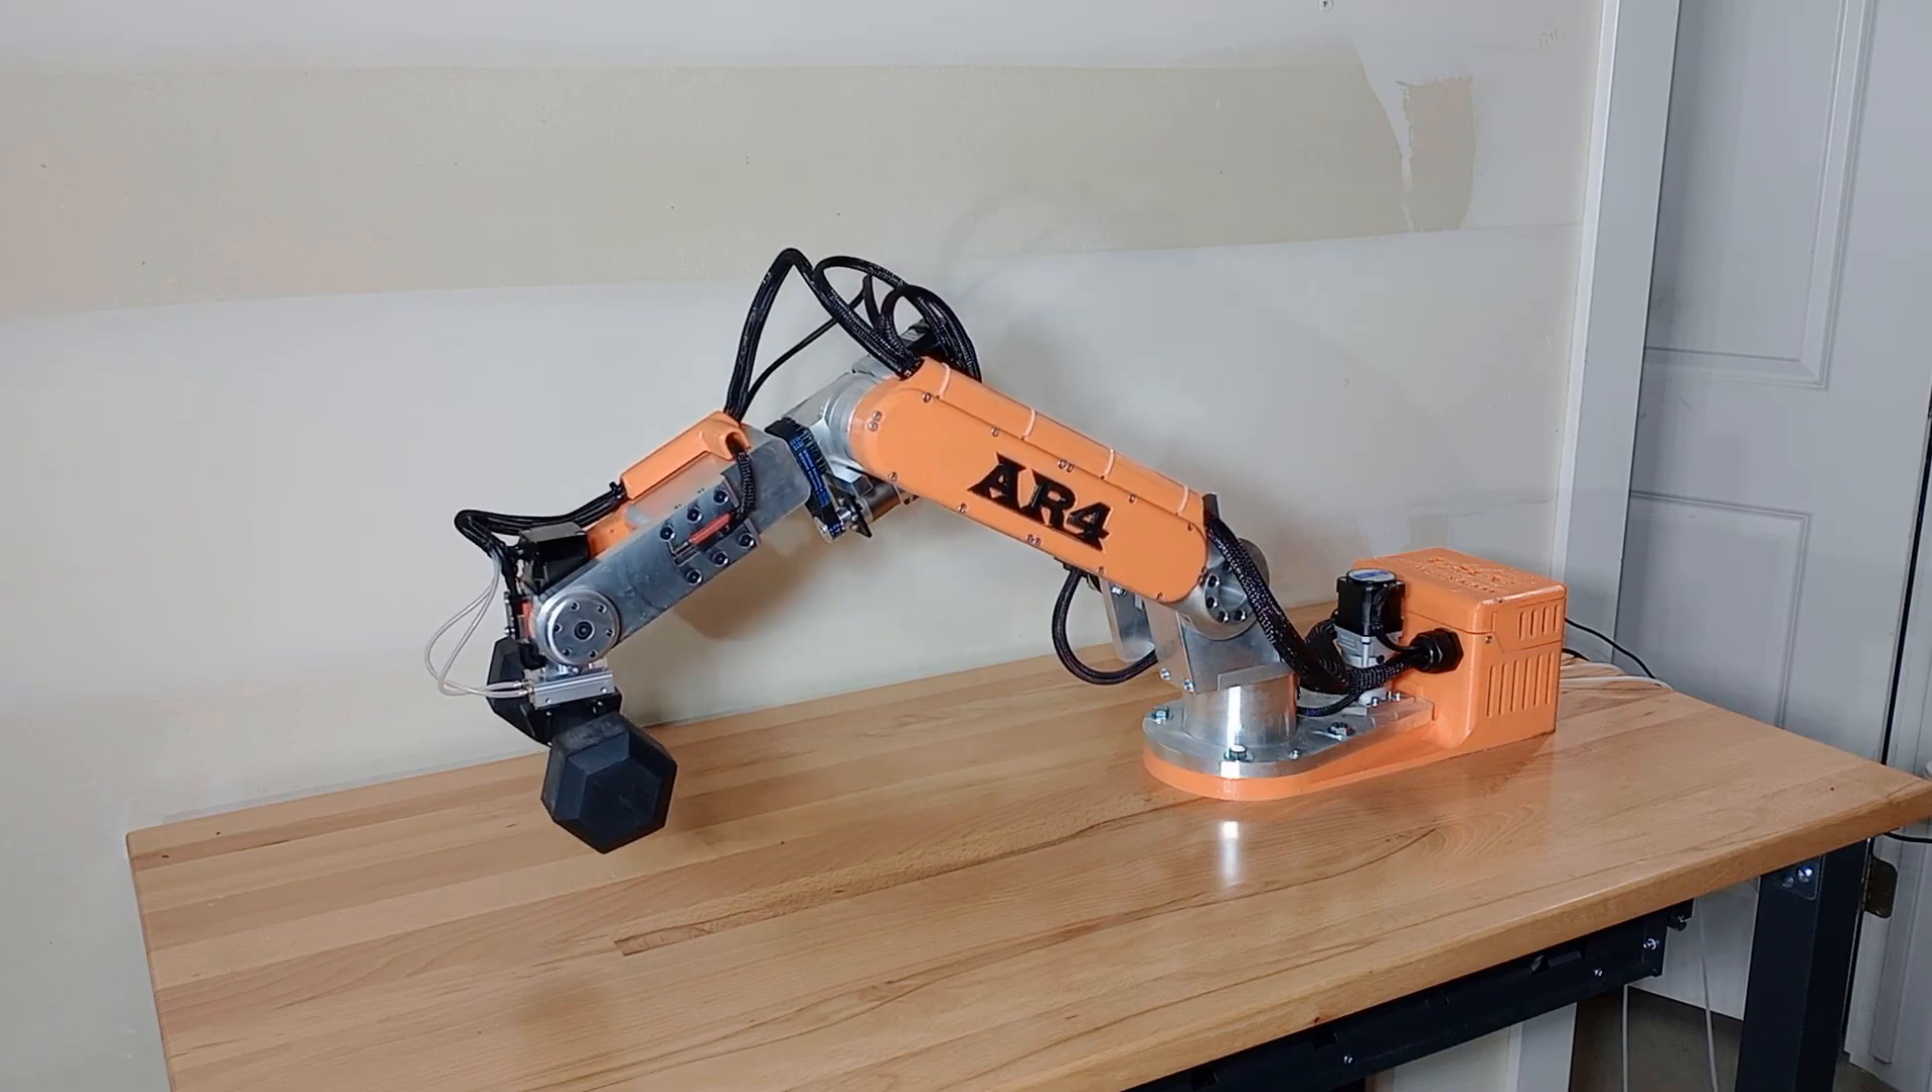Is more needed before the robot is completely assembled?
No.